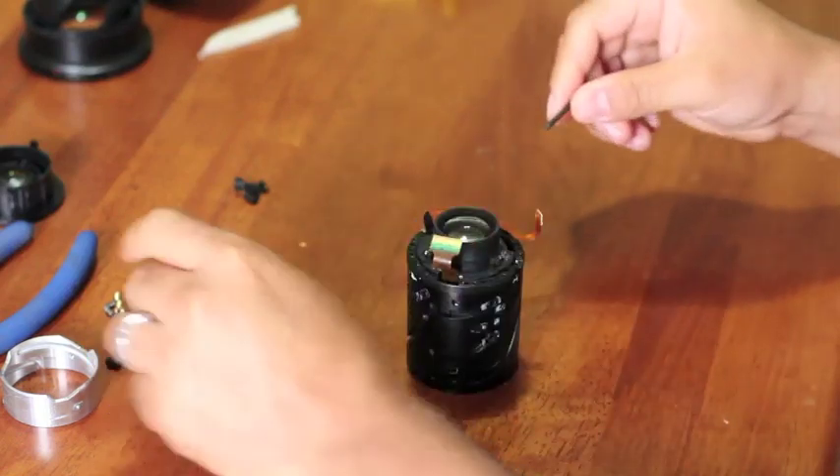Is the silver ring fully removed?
Yes.